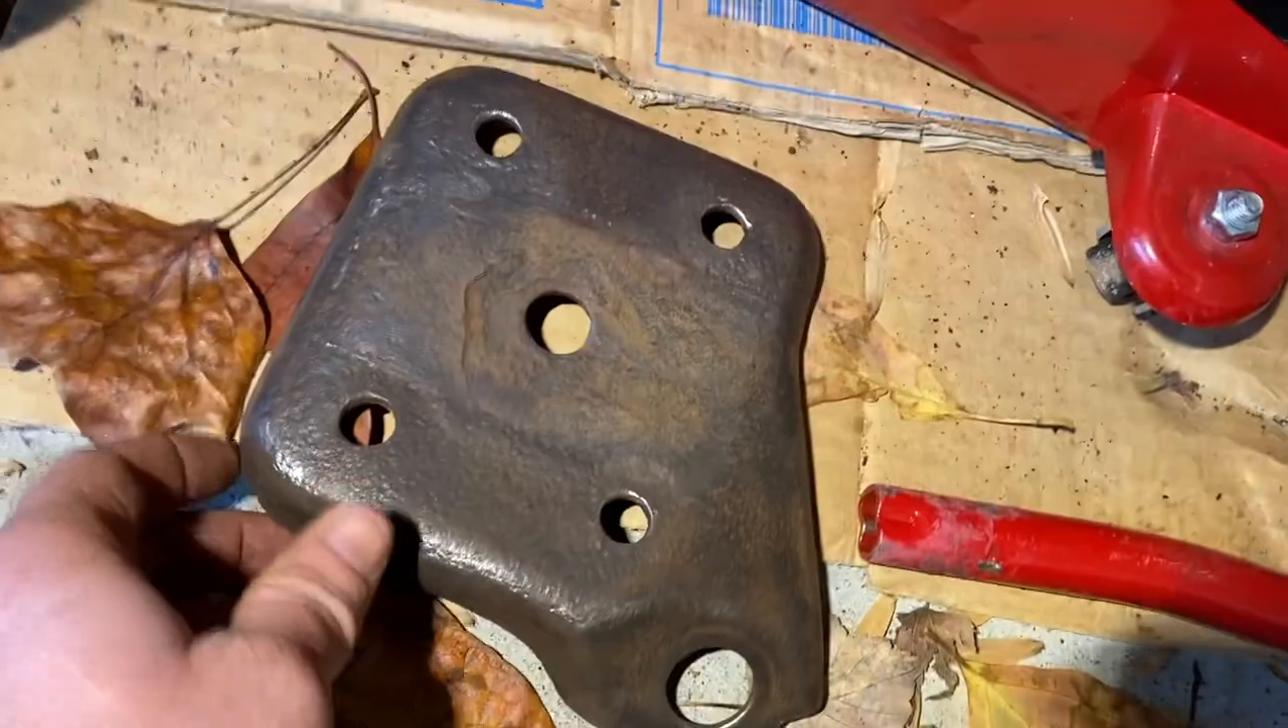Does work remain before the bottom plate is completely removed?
No.